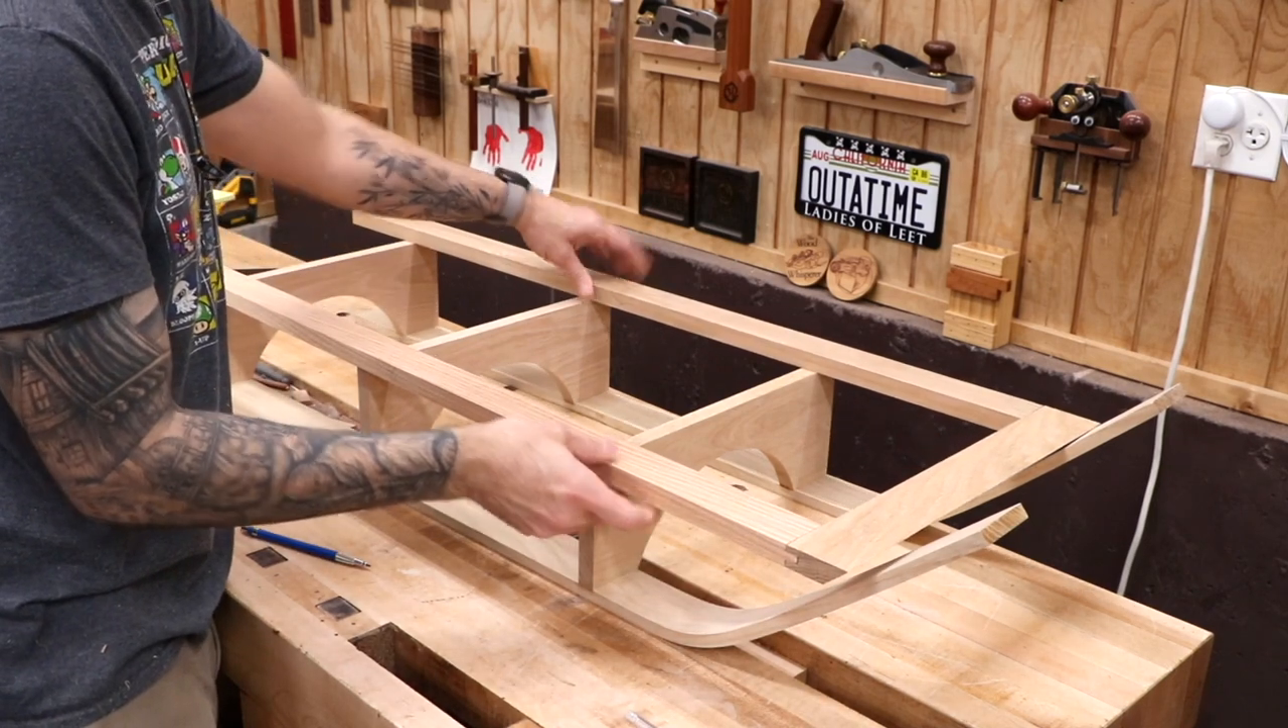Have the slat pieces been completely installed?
No.